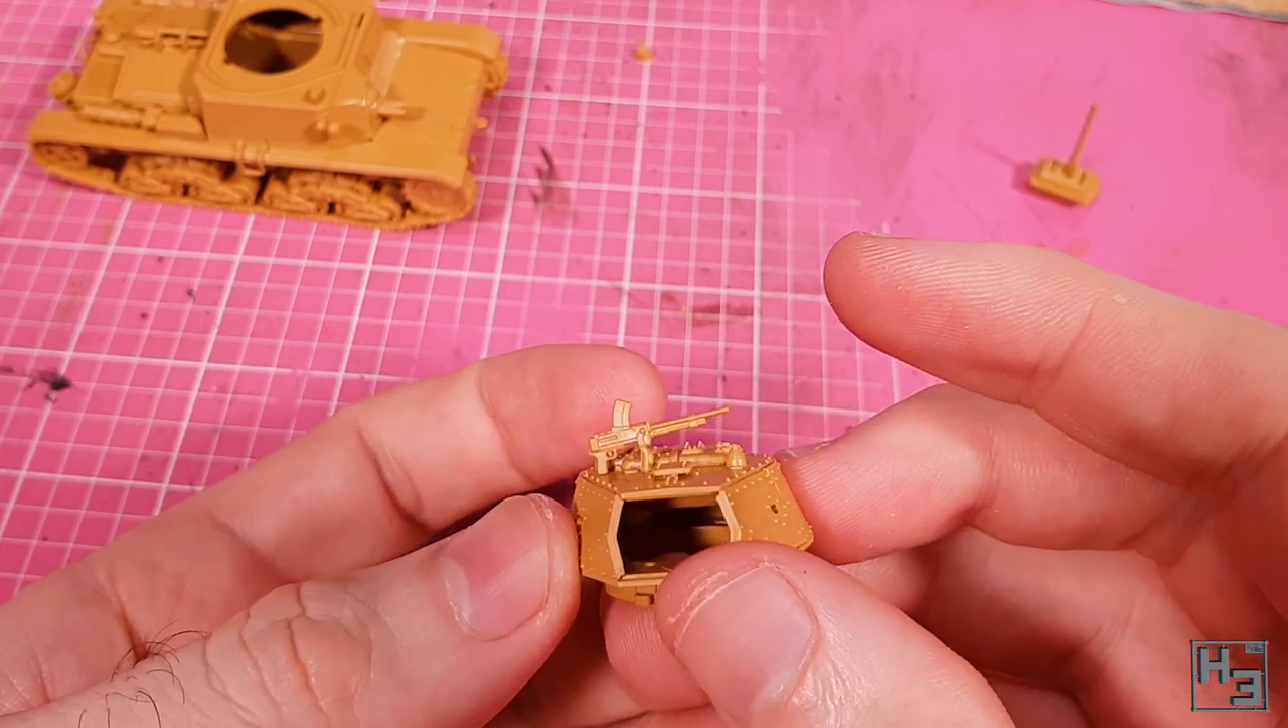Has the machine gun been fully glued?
Yes.